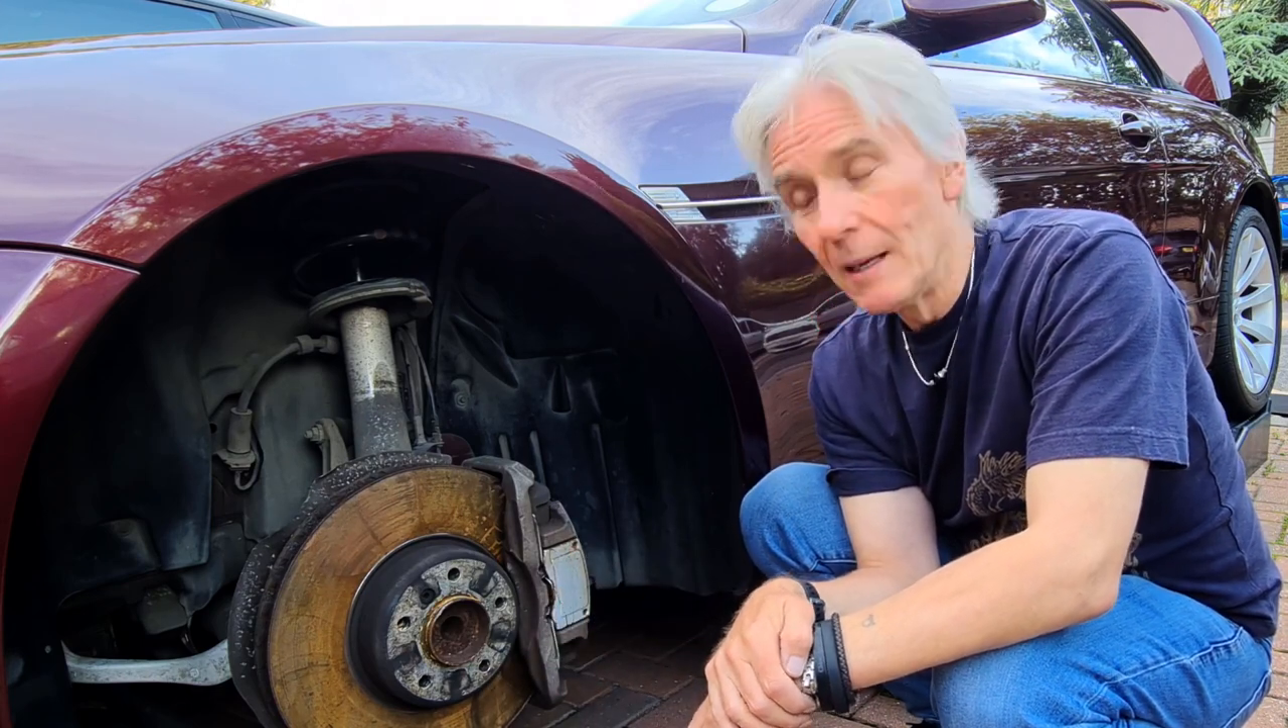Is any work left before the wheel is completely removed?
No.